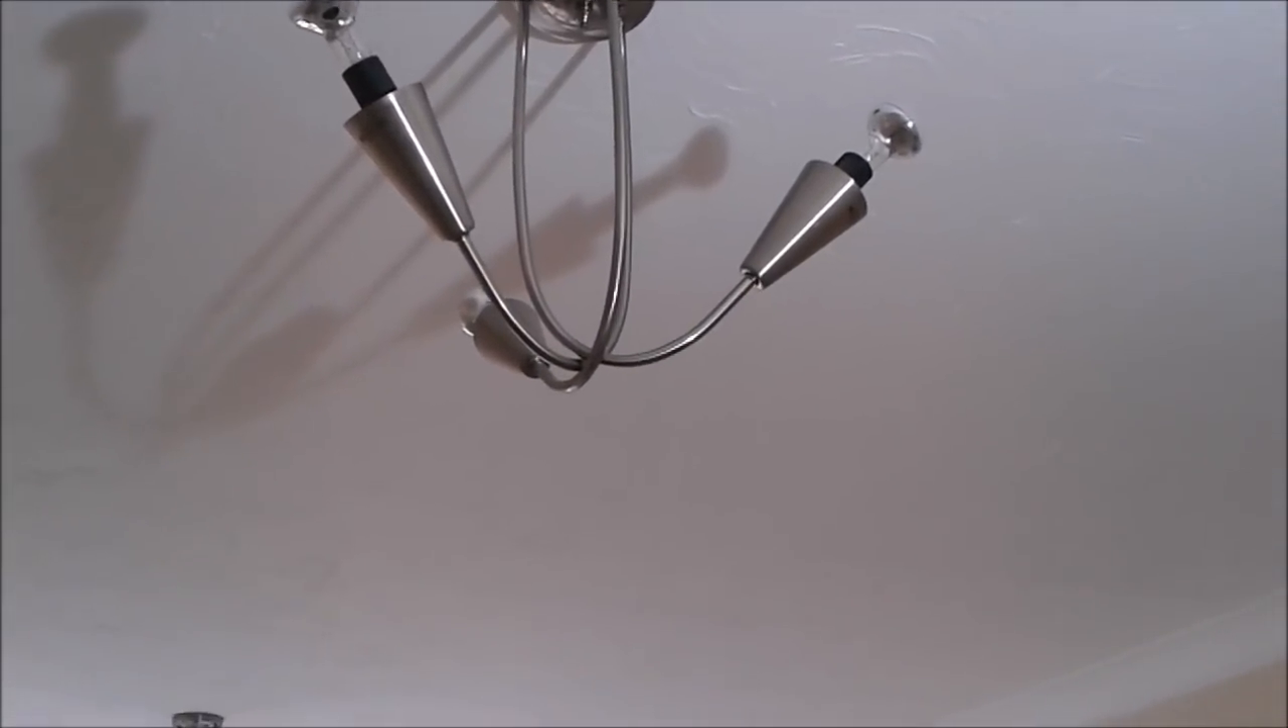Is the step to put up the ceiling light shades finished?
No.